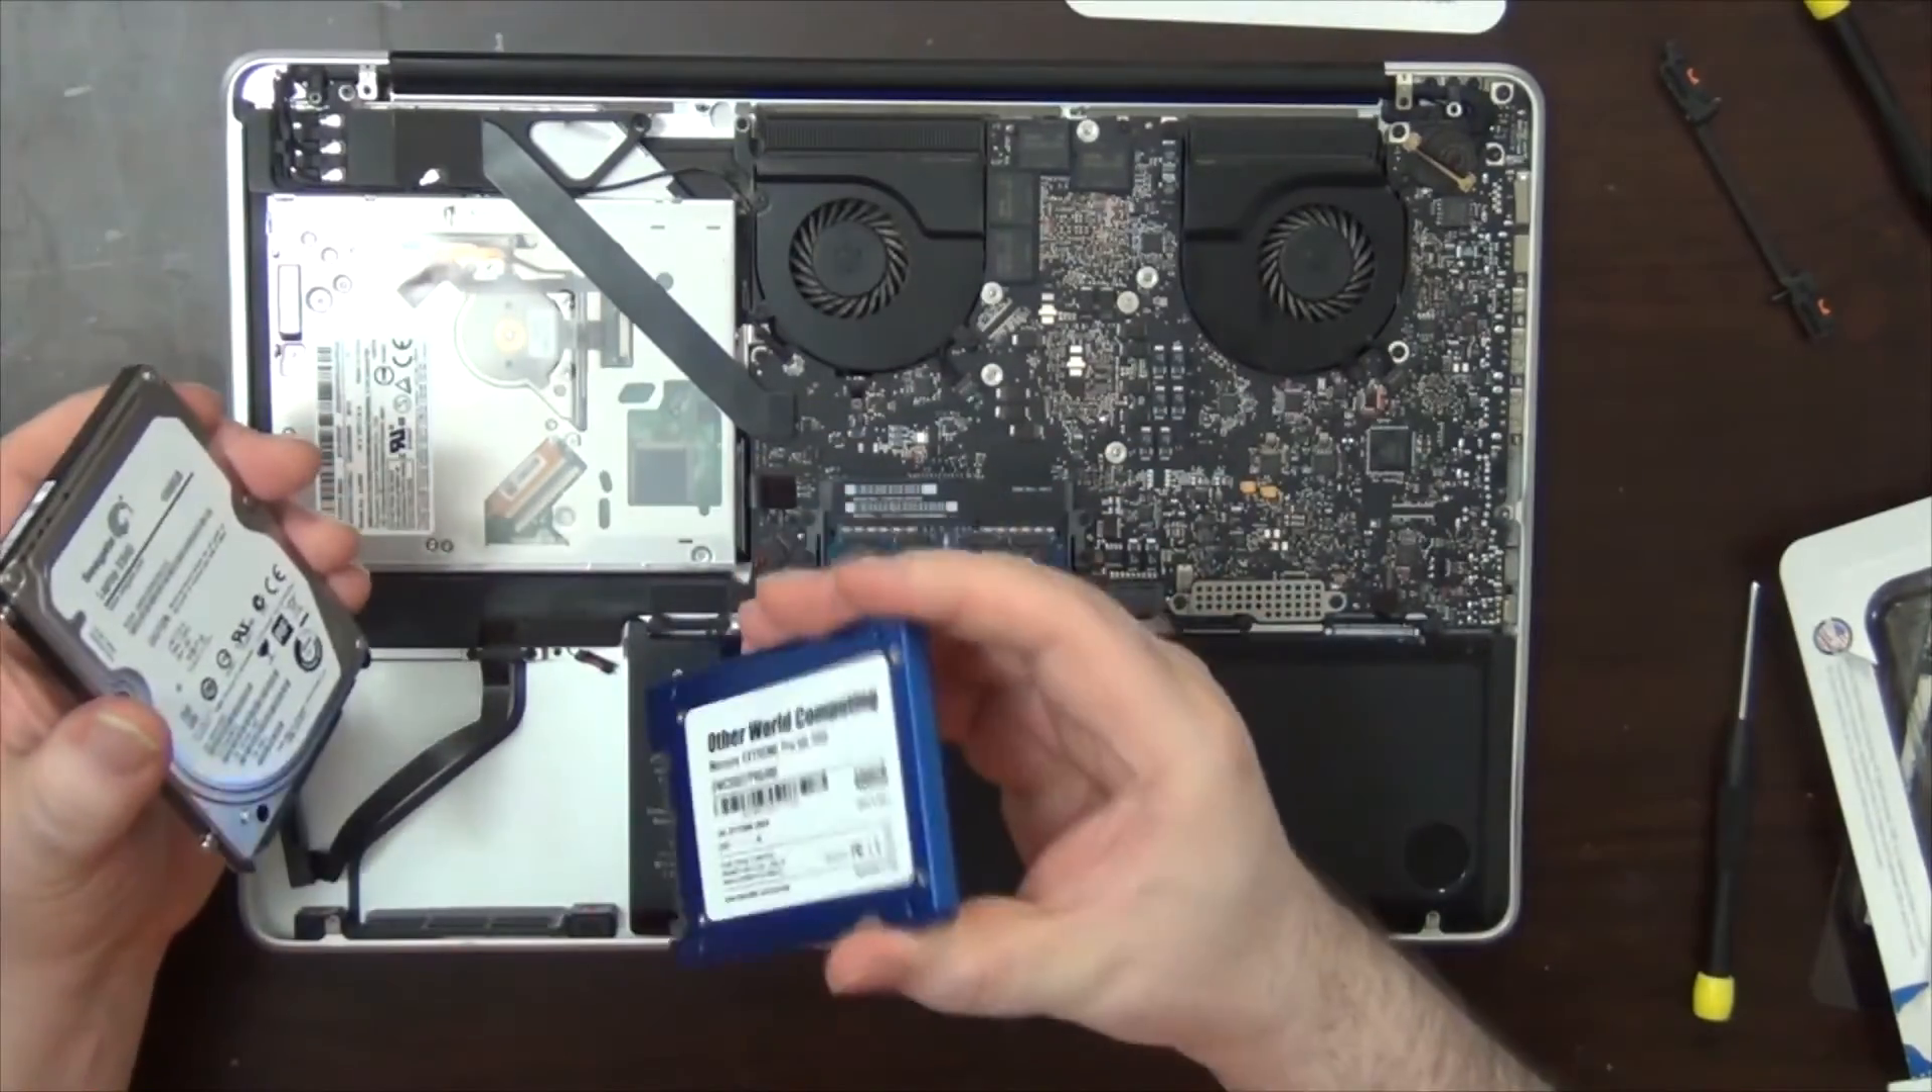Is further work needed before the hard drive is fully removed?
No.